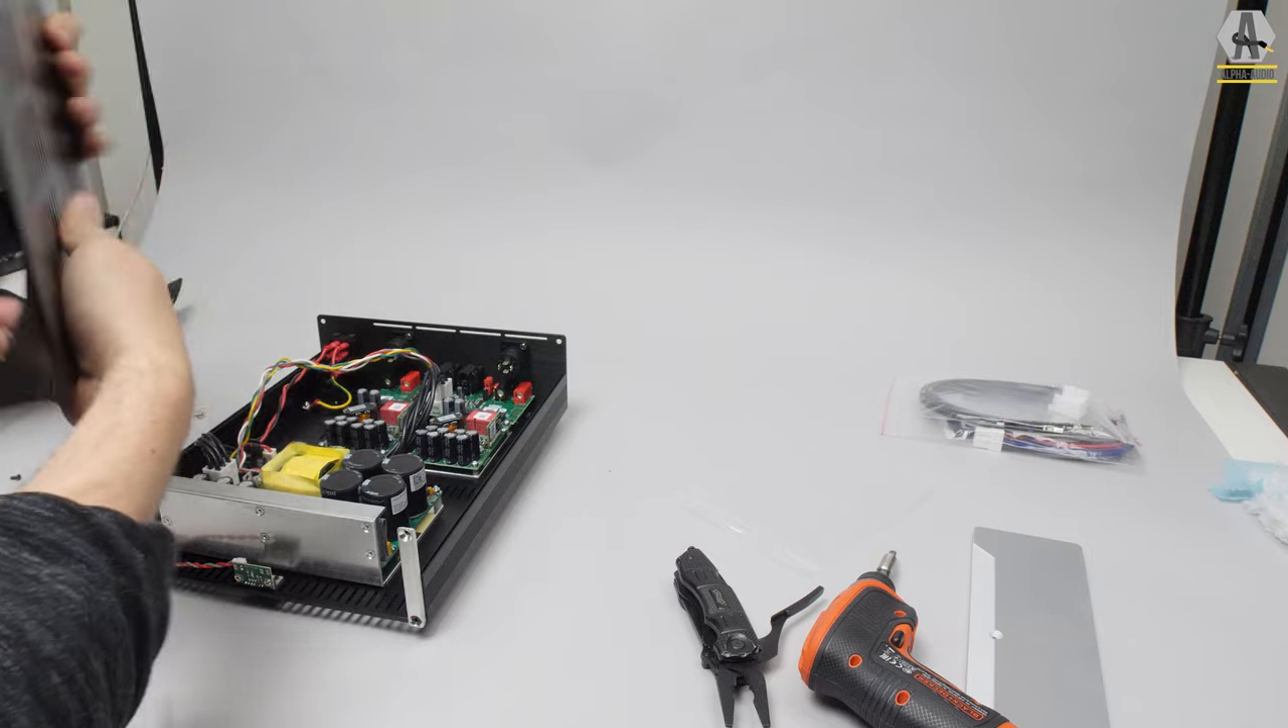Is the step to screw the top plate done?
No.